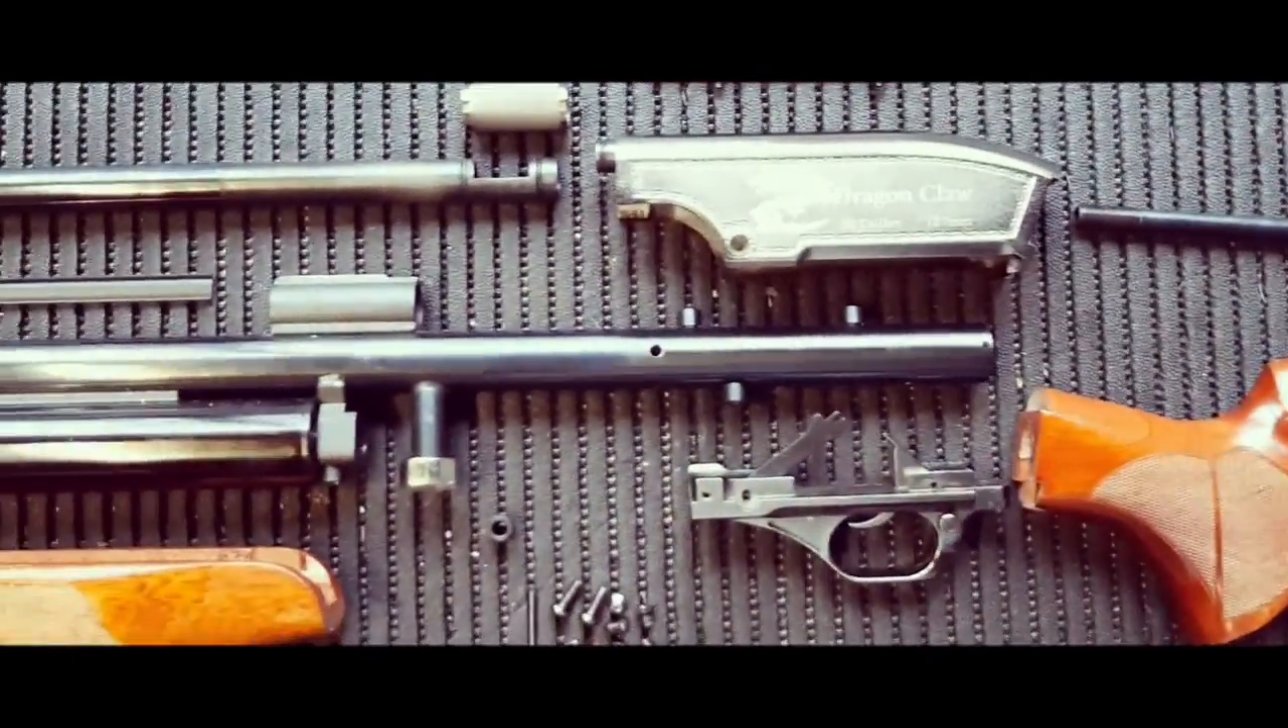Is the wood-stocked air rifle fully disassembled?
Yes.